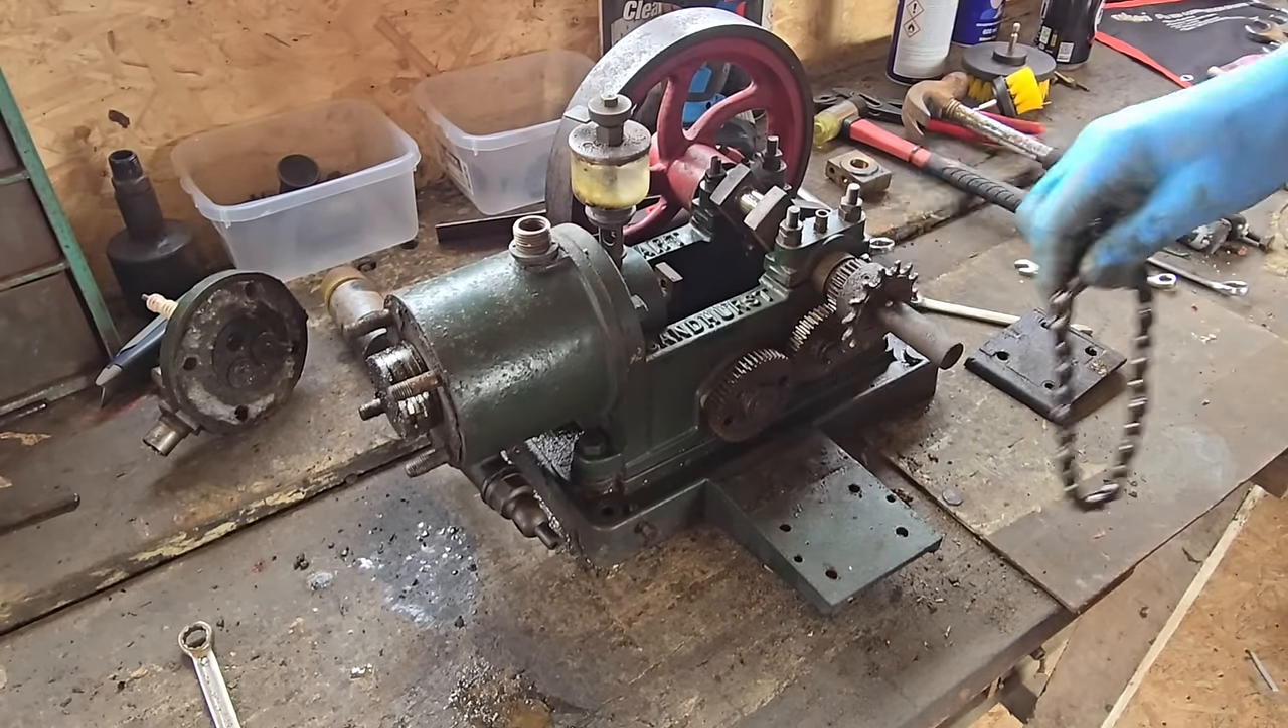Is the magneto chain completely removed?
Yes.